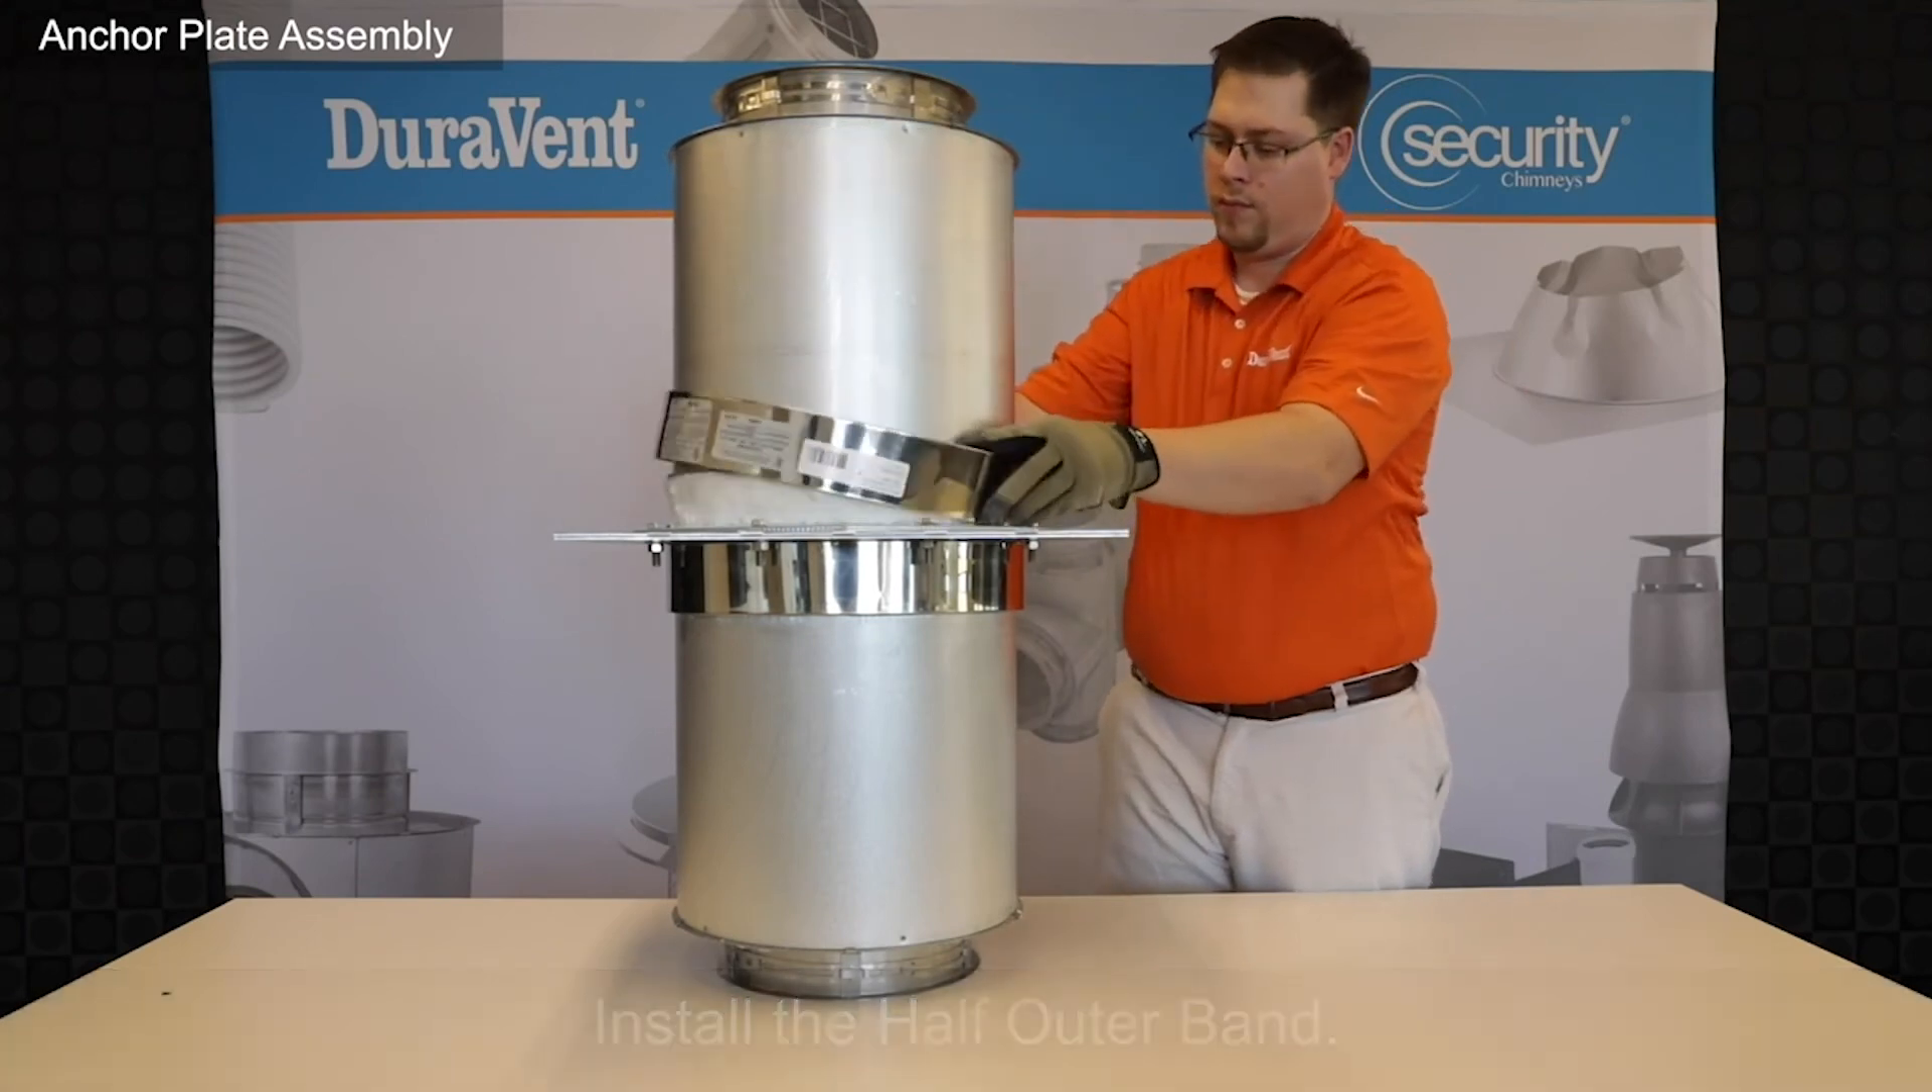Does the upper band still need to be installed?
Yes.